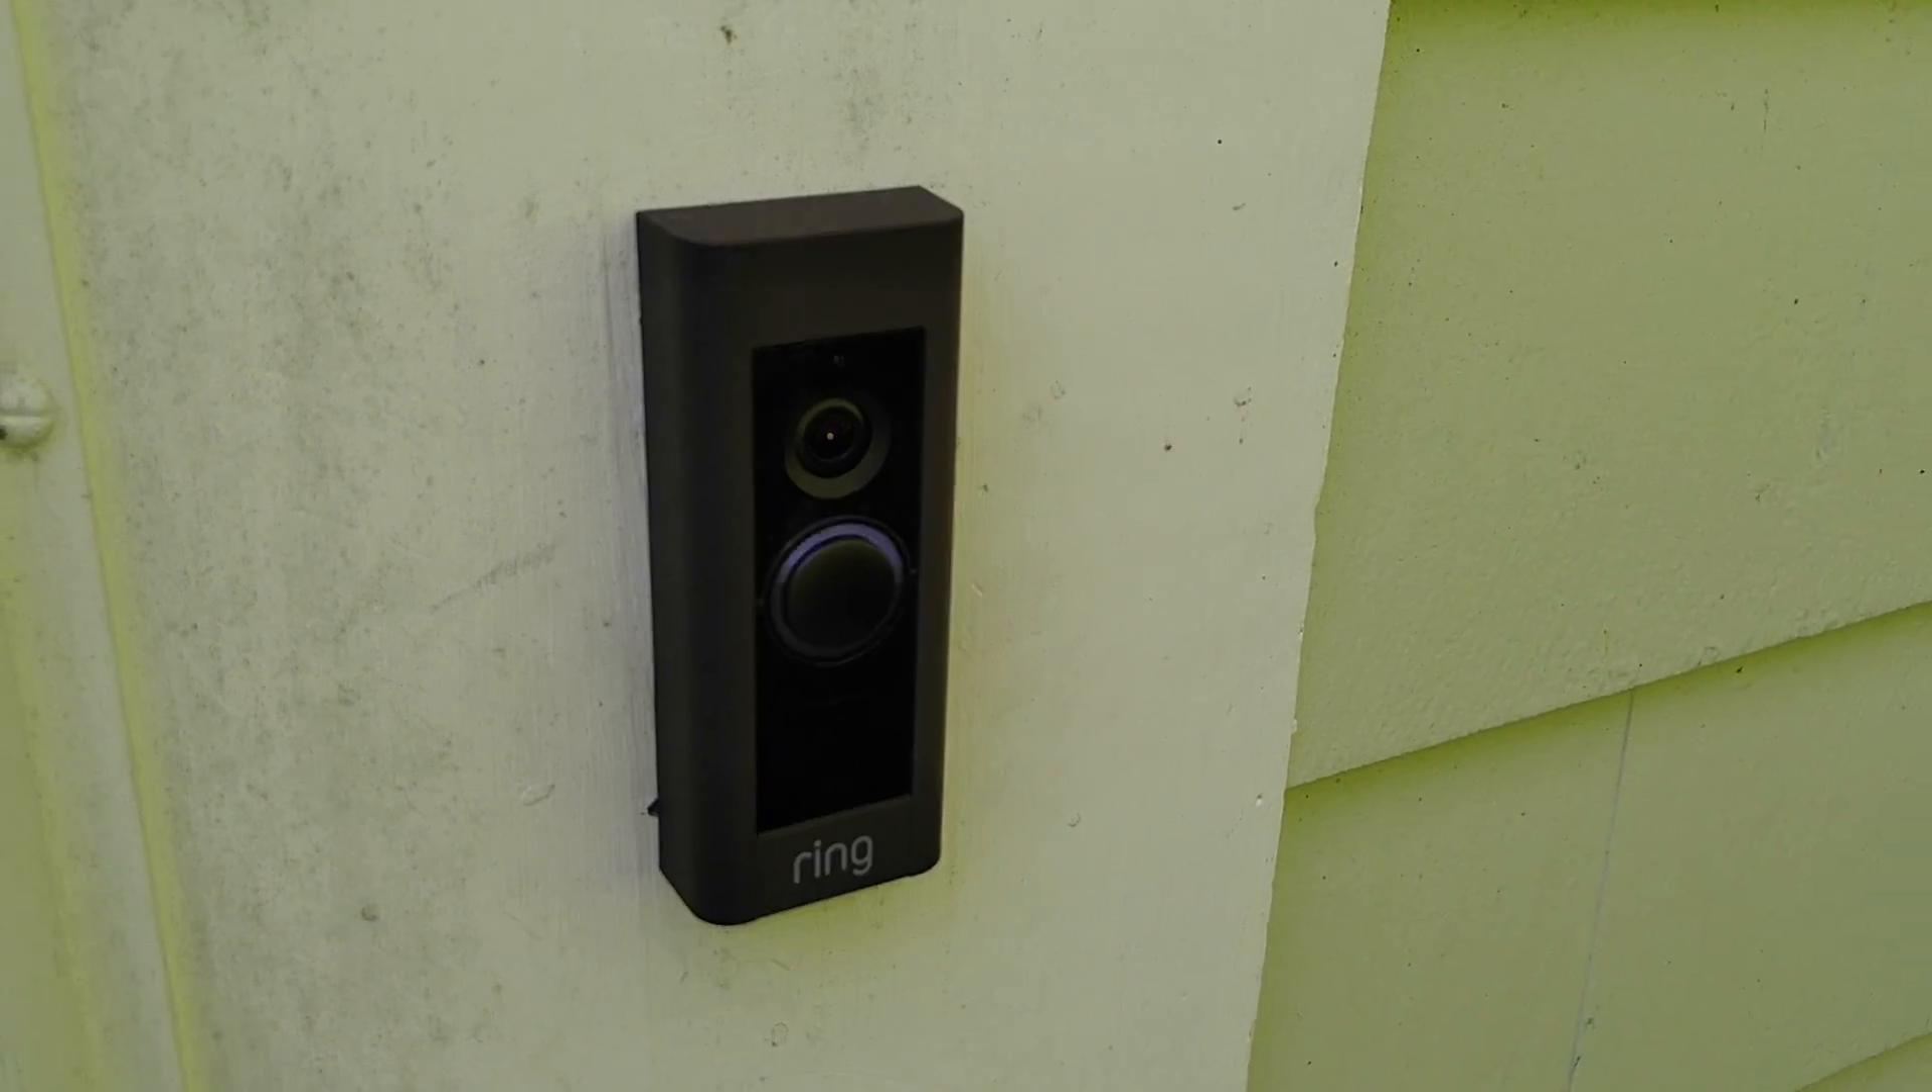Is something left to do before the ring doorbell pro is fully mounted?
No.